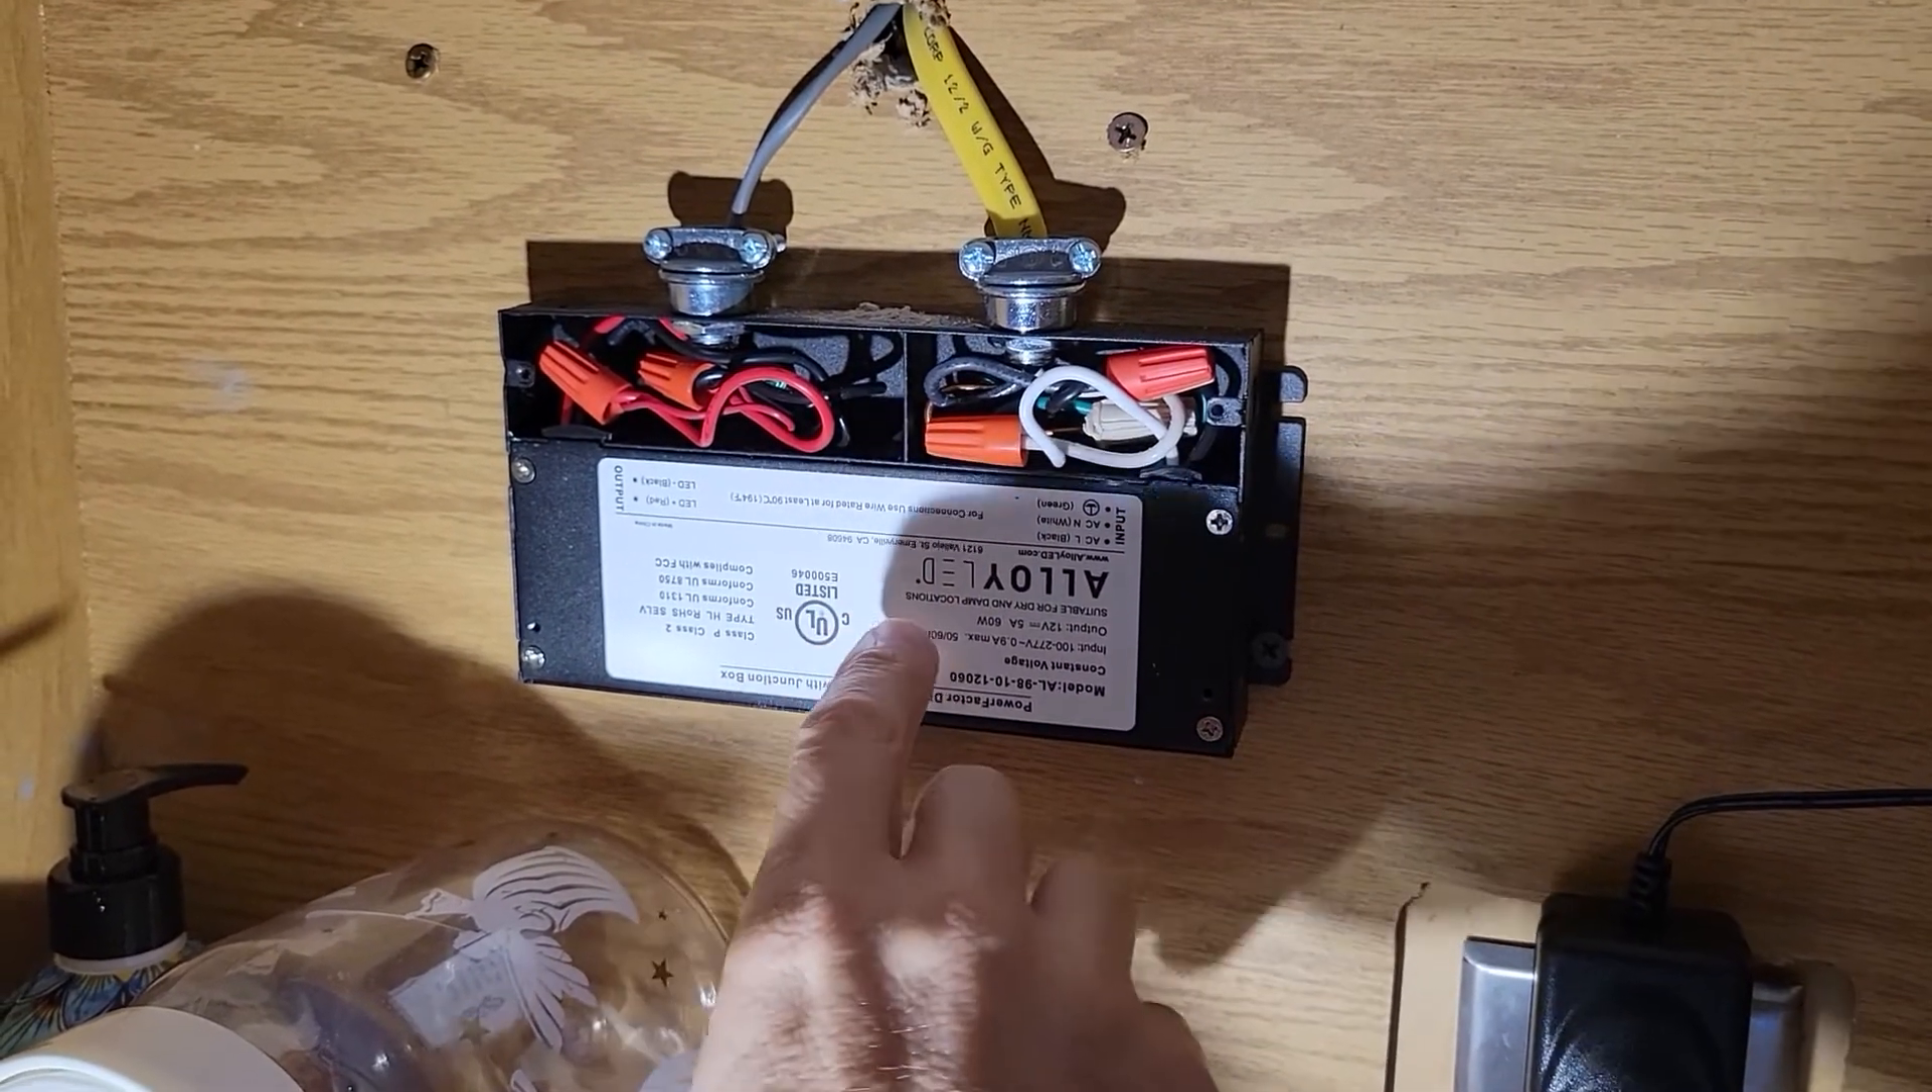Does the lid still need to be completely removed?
No.